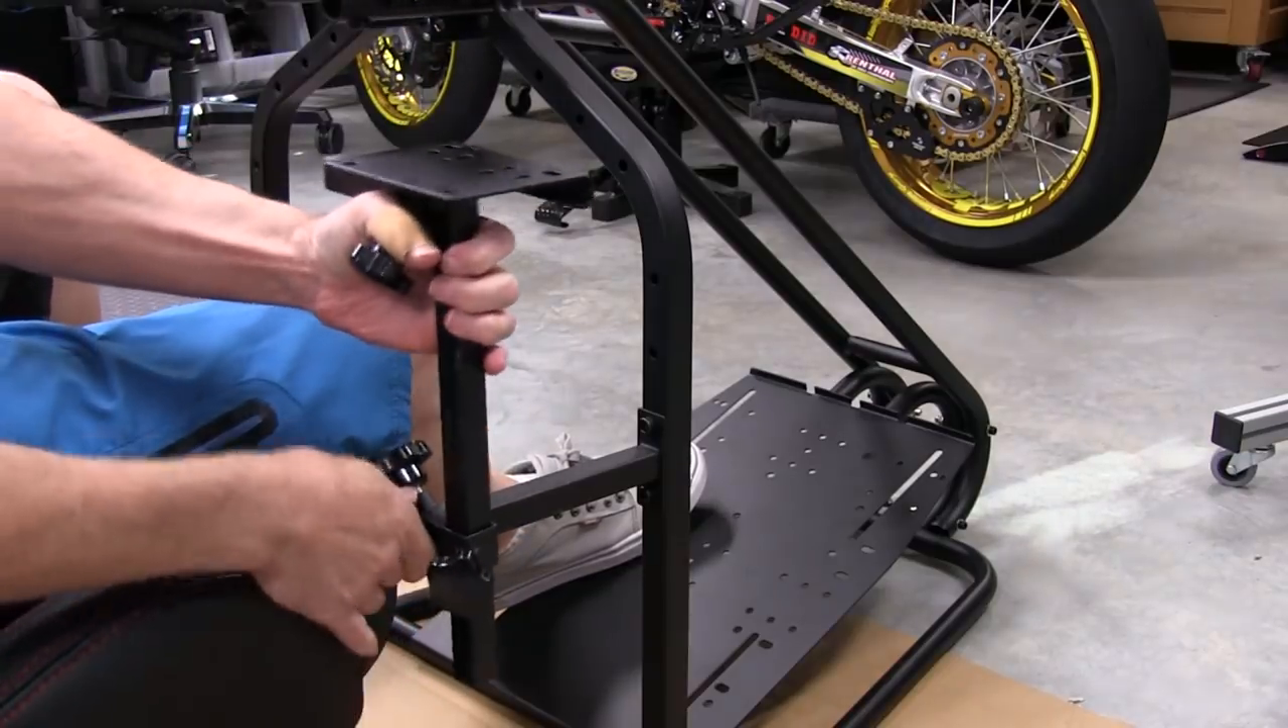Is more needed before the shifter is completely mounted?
Yes.